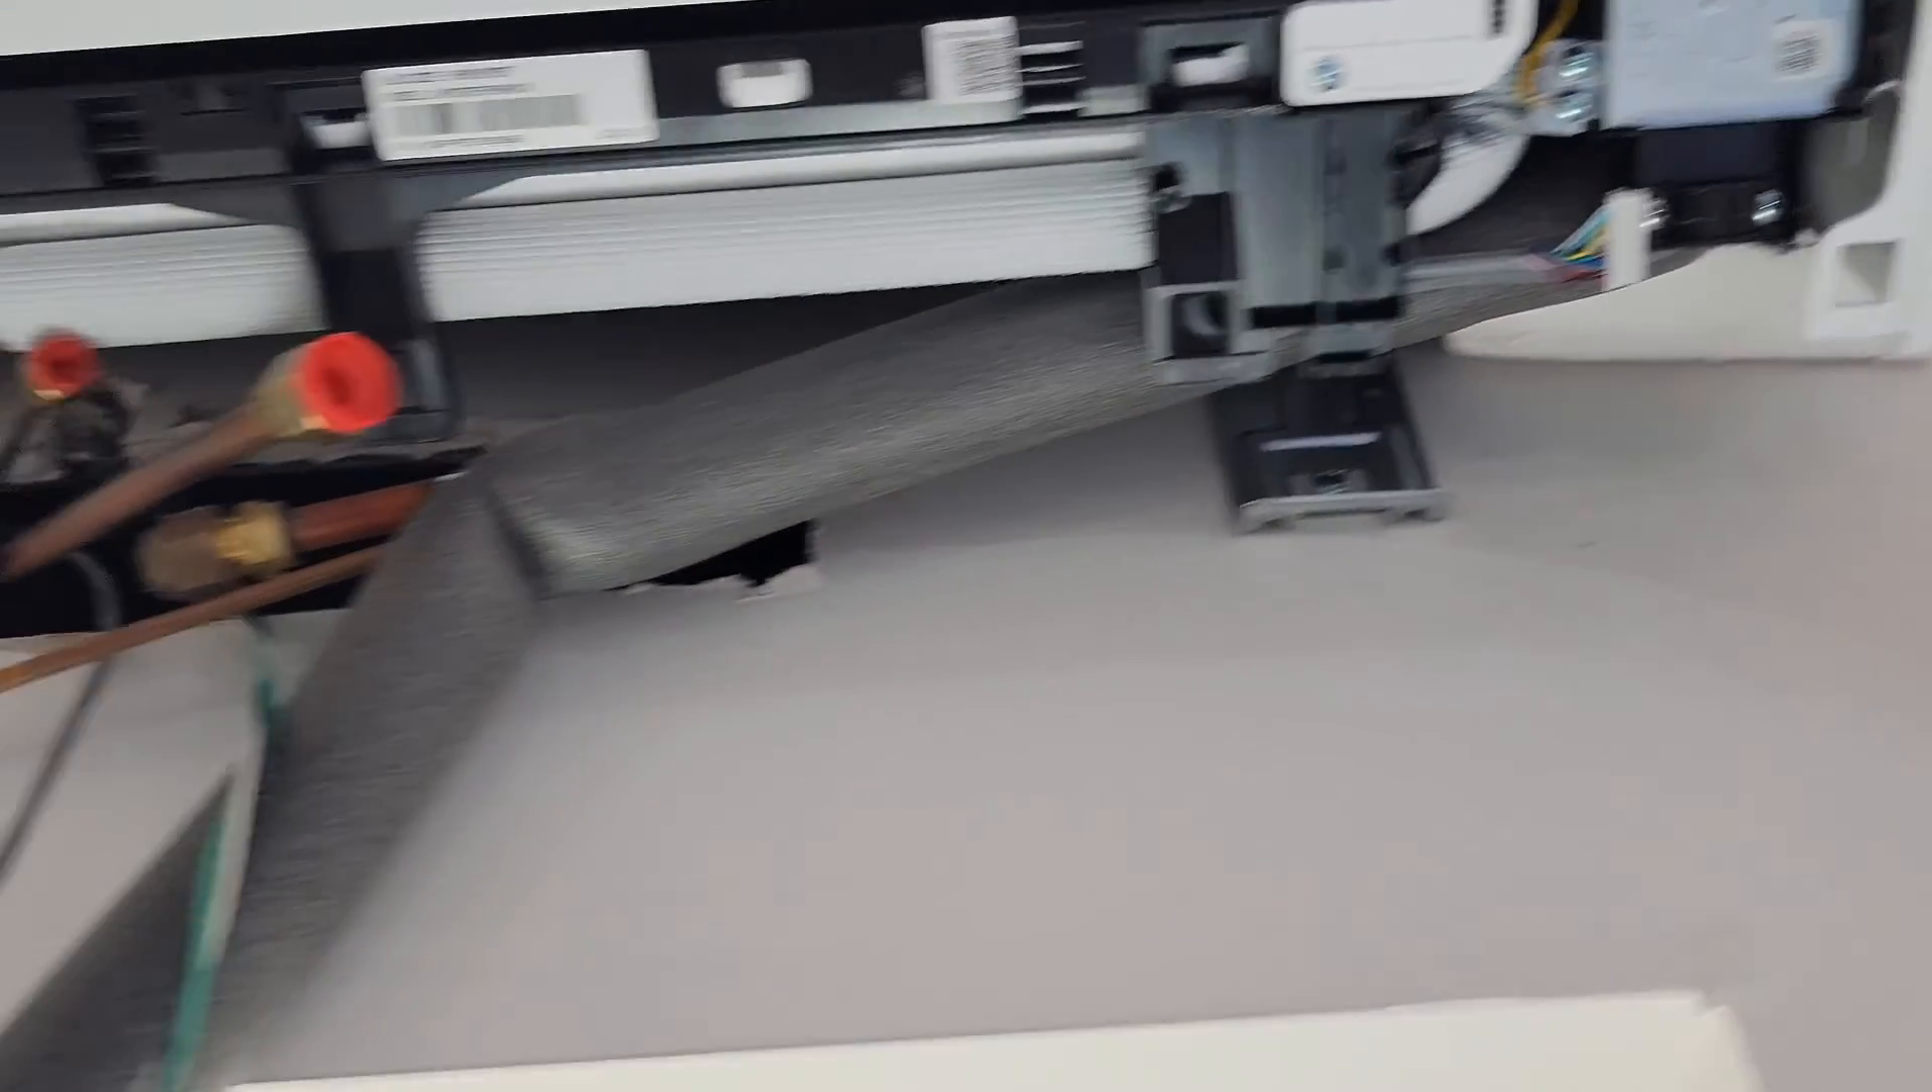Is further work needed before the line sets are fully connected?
Yes.